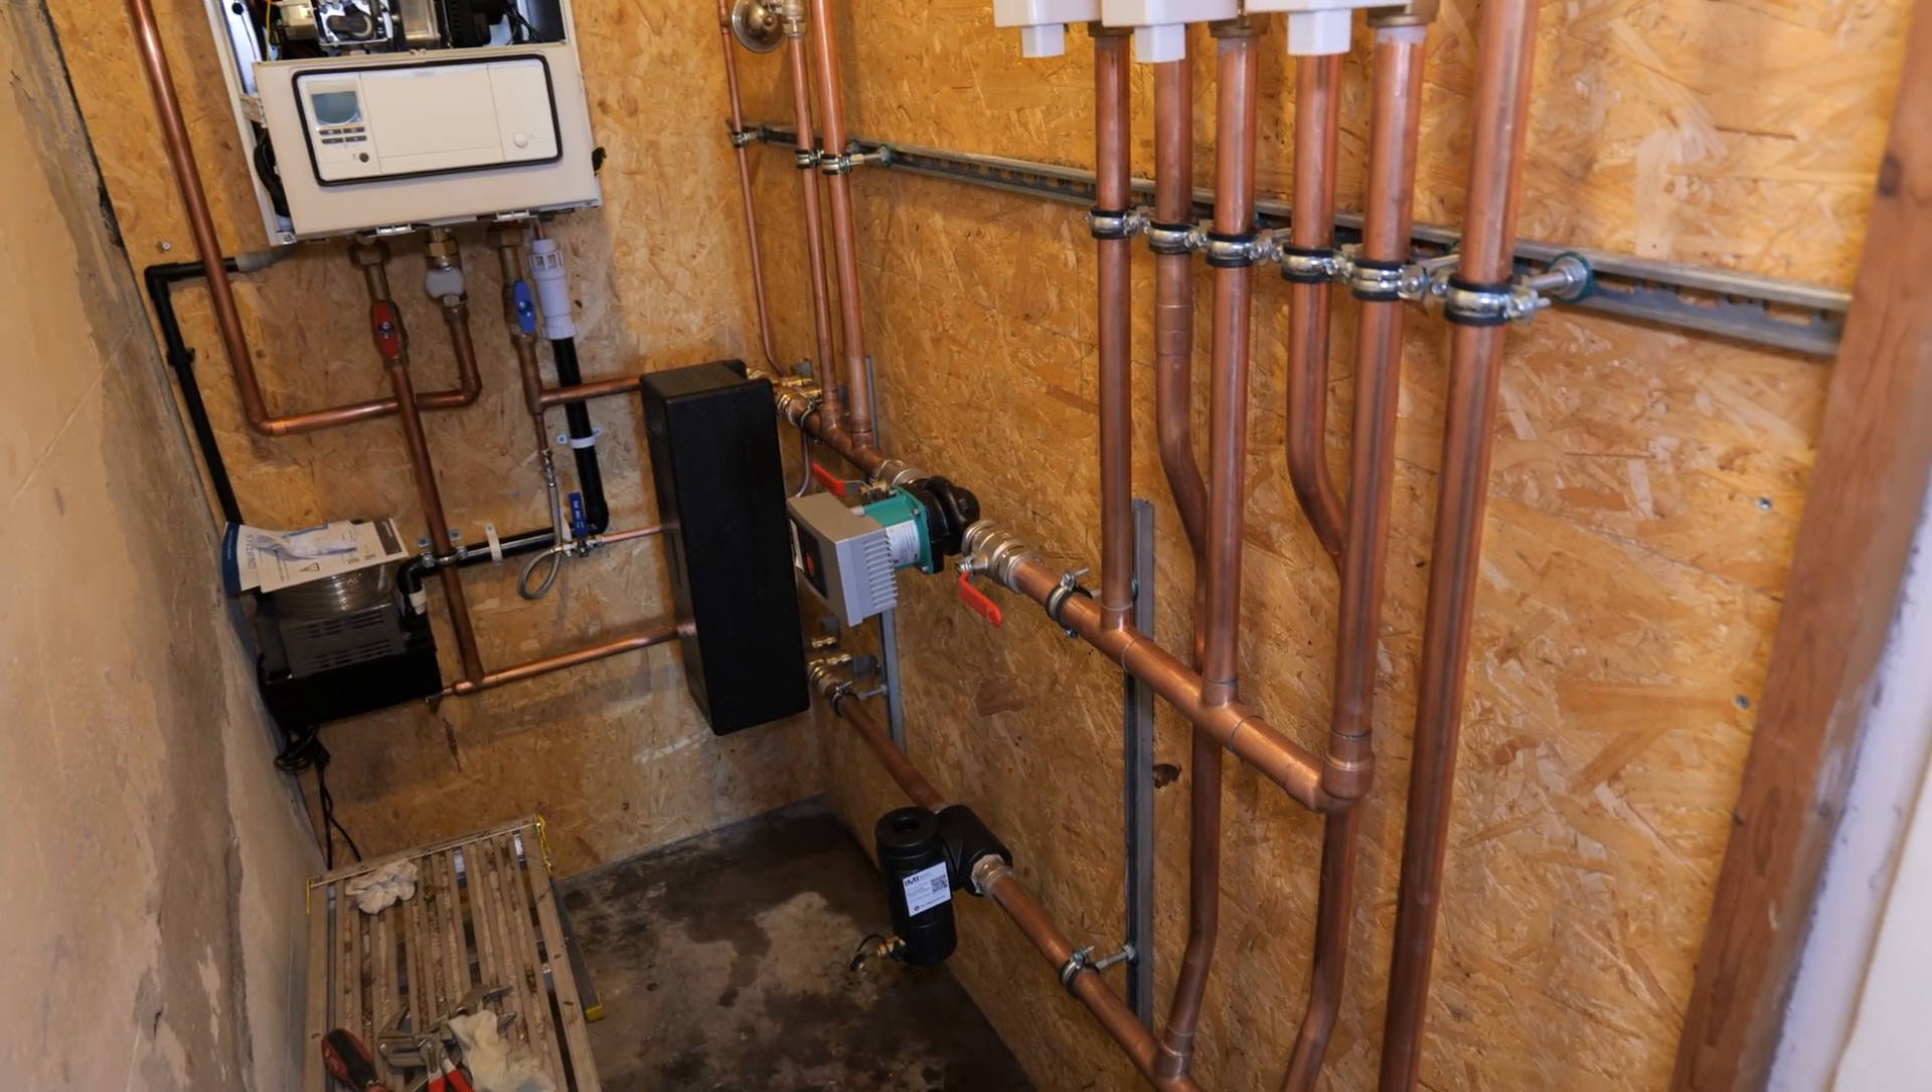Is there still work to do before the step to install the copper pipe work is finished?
No.